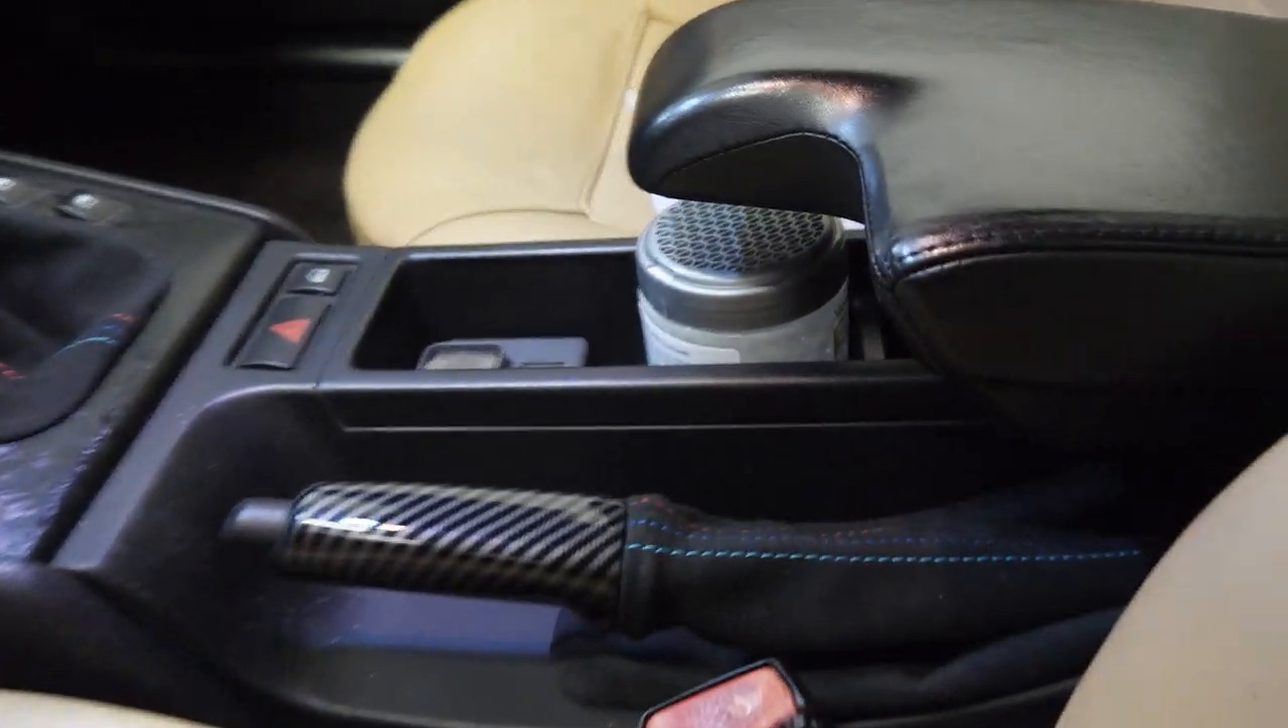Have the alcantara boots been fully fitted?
Yes.